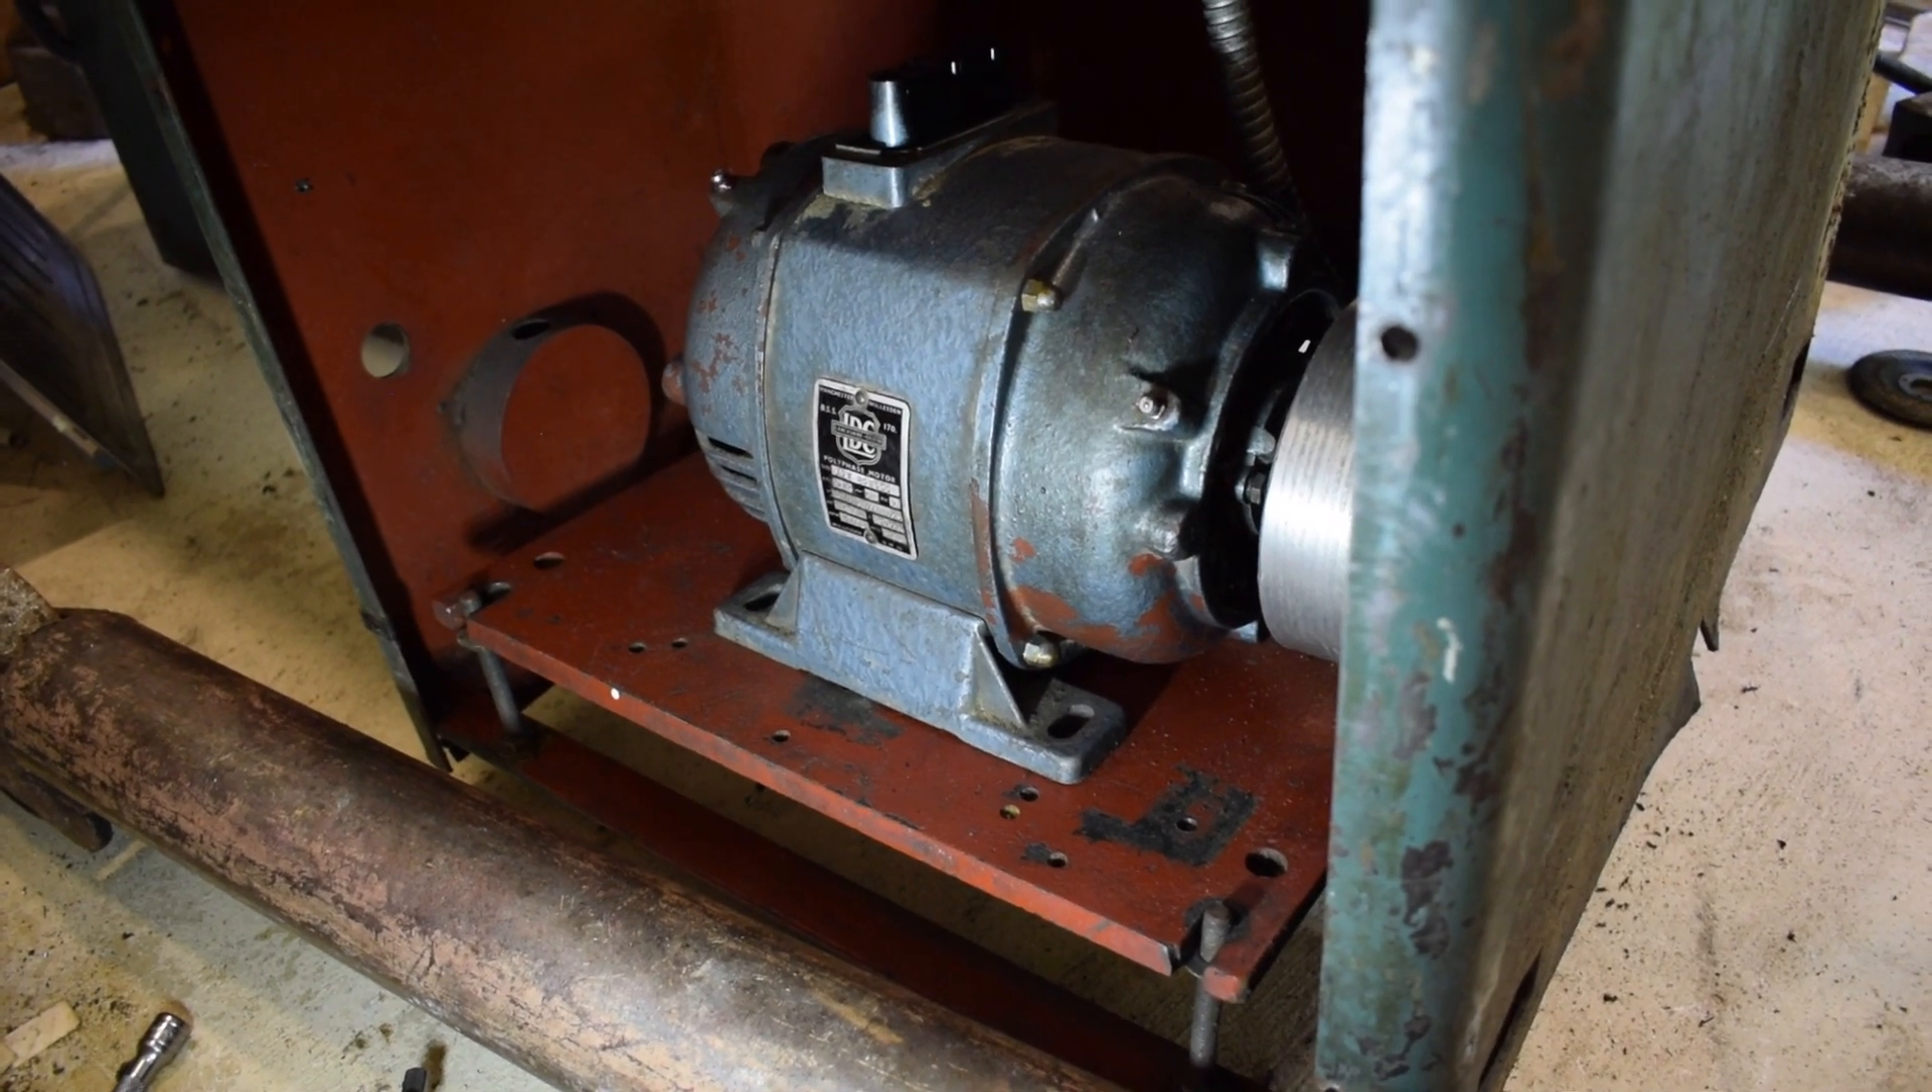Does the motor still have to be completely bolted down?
Yes.